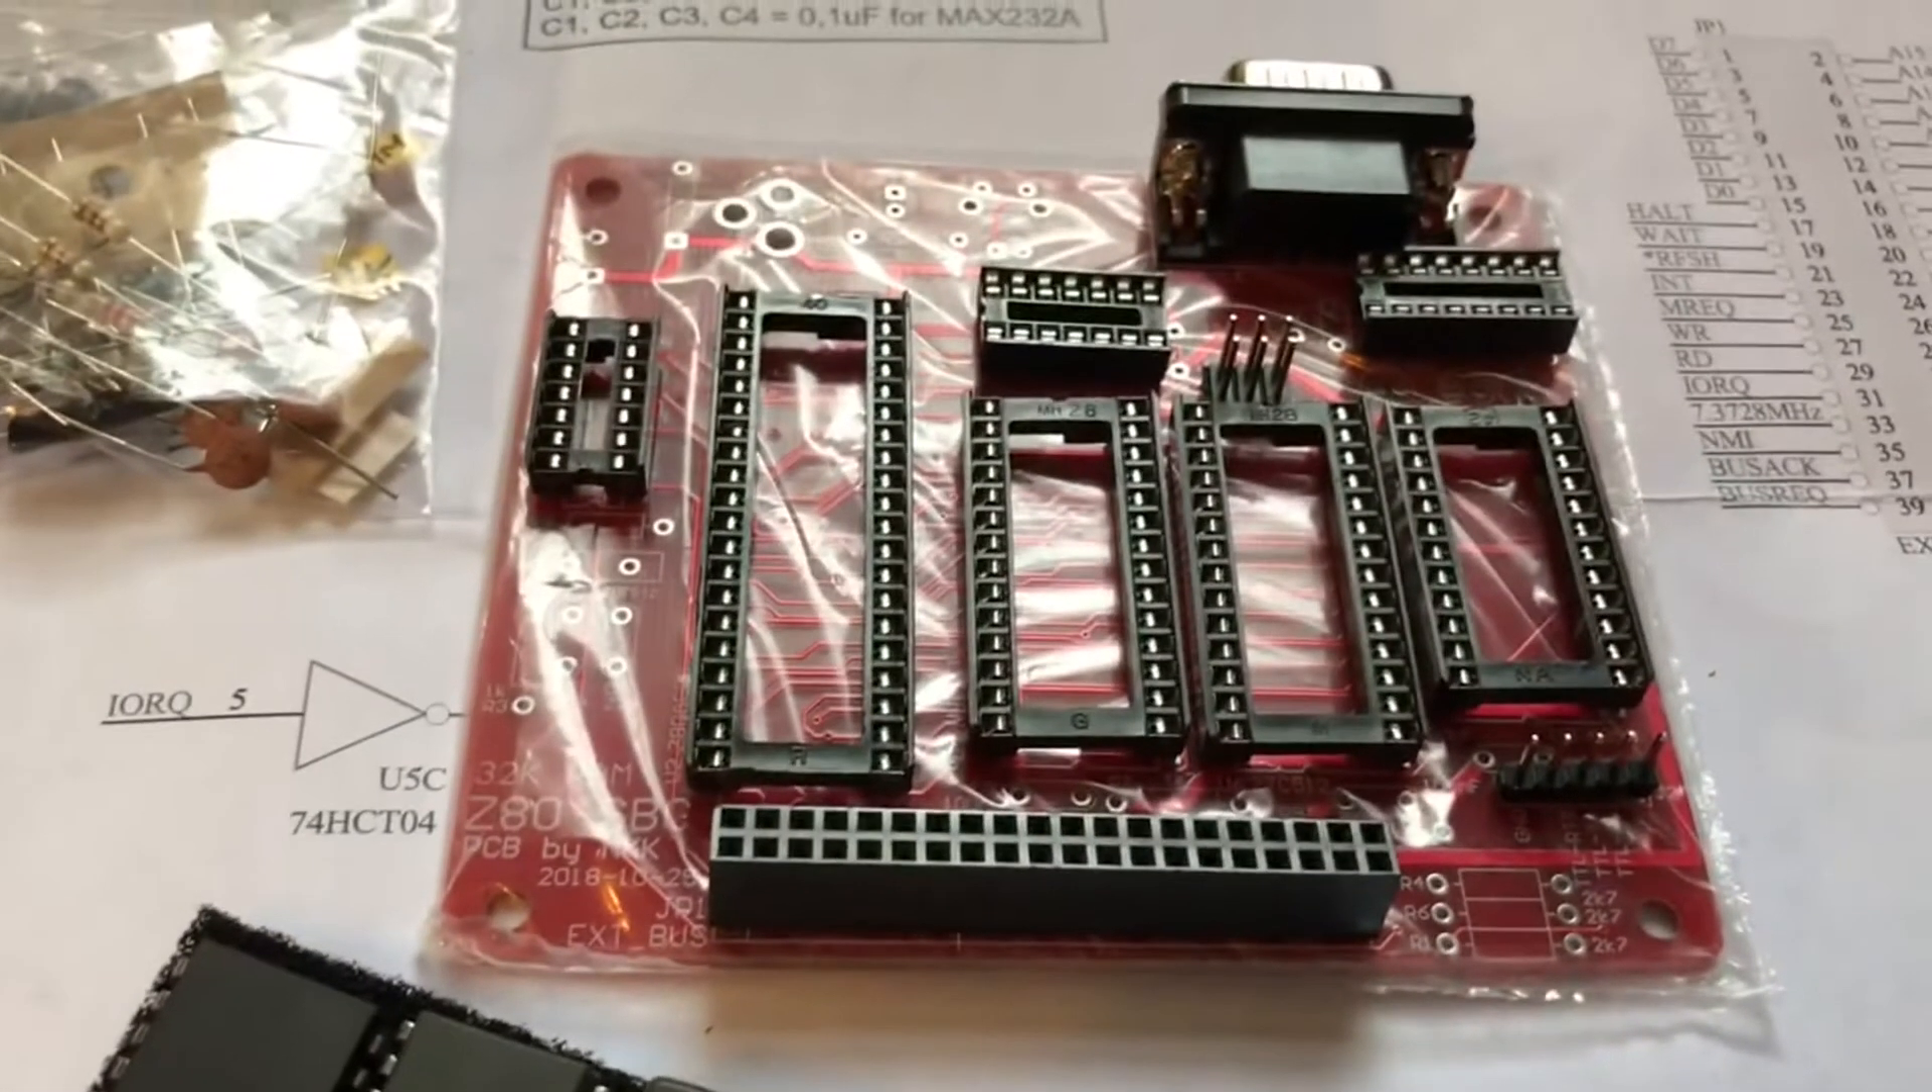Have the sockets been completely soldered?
No.